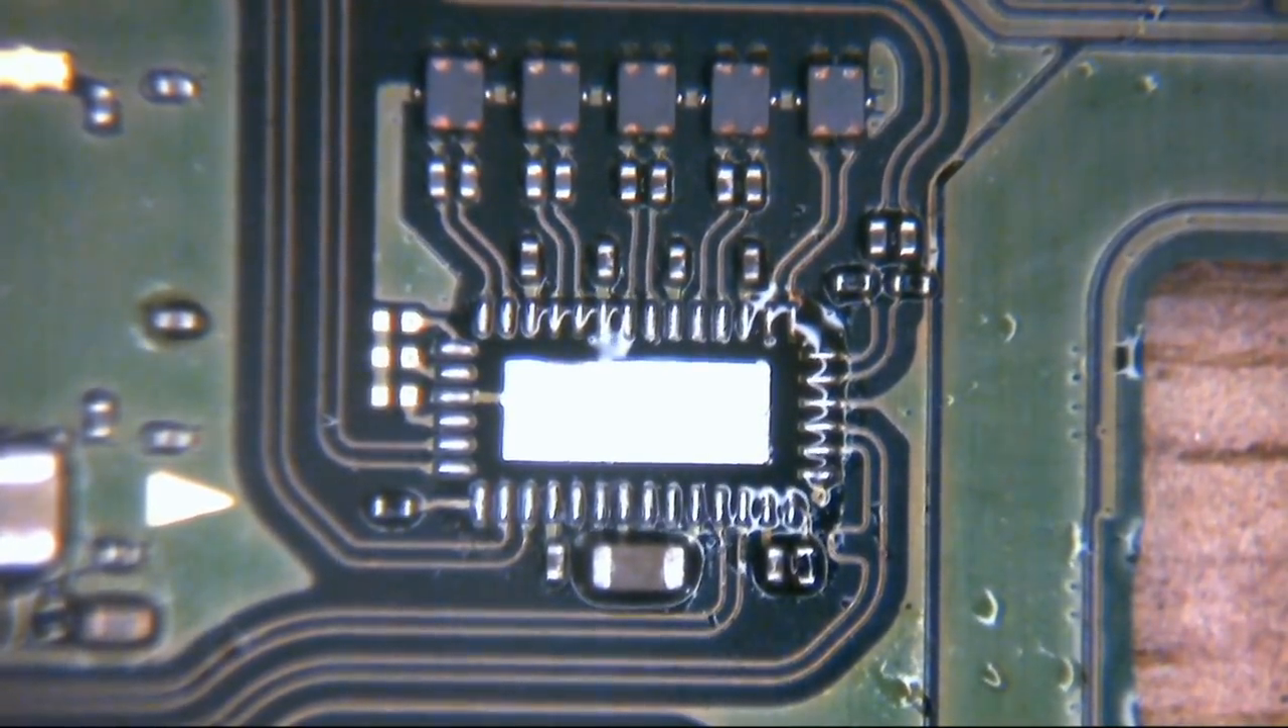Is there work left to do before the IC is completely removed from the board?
No.